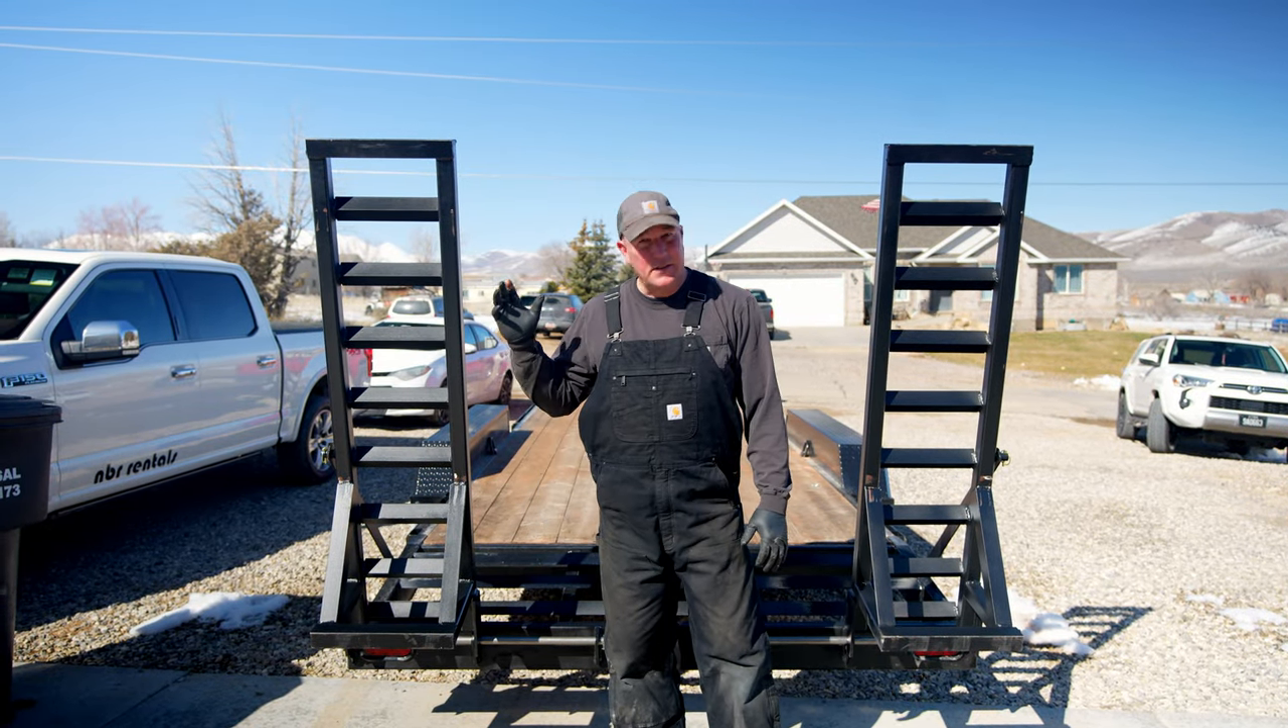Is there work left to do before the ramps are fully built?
No.